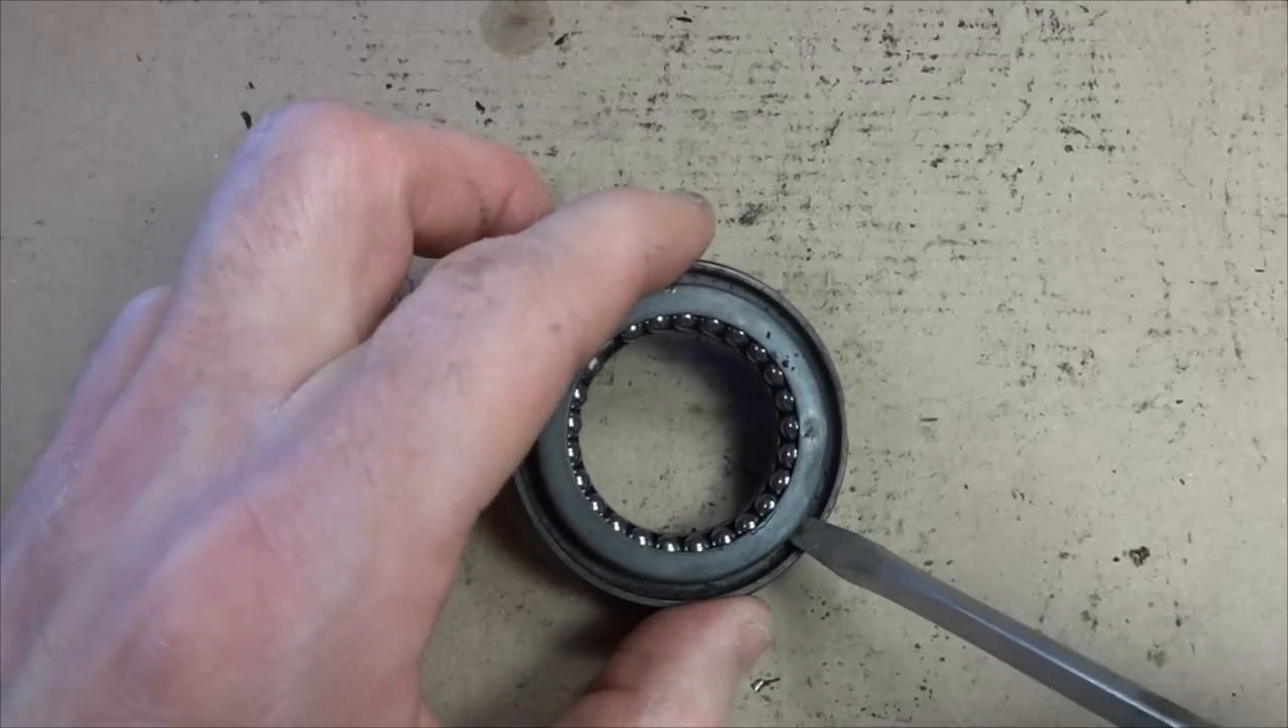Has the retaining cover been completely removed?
No.